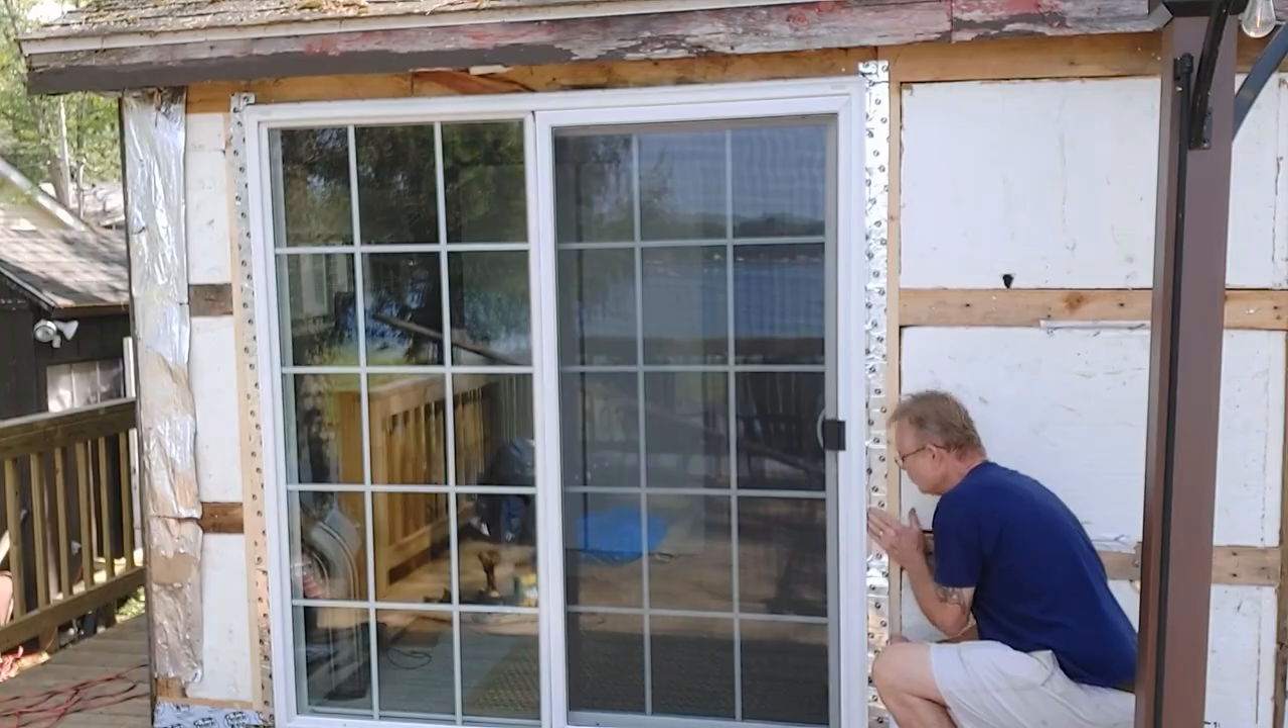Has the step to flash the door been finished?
No.